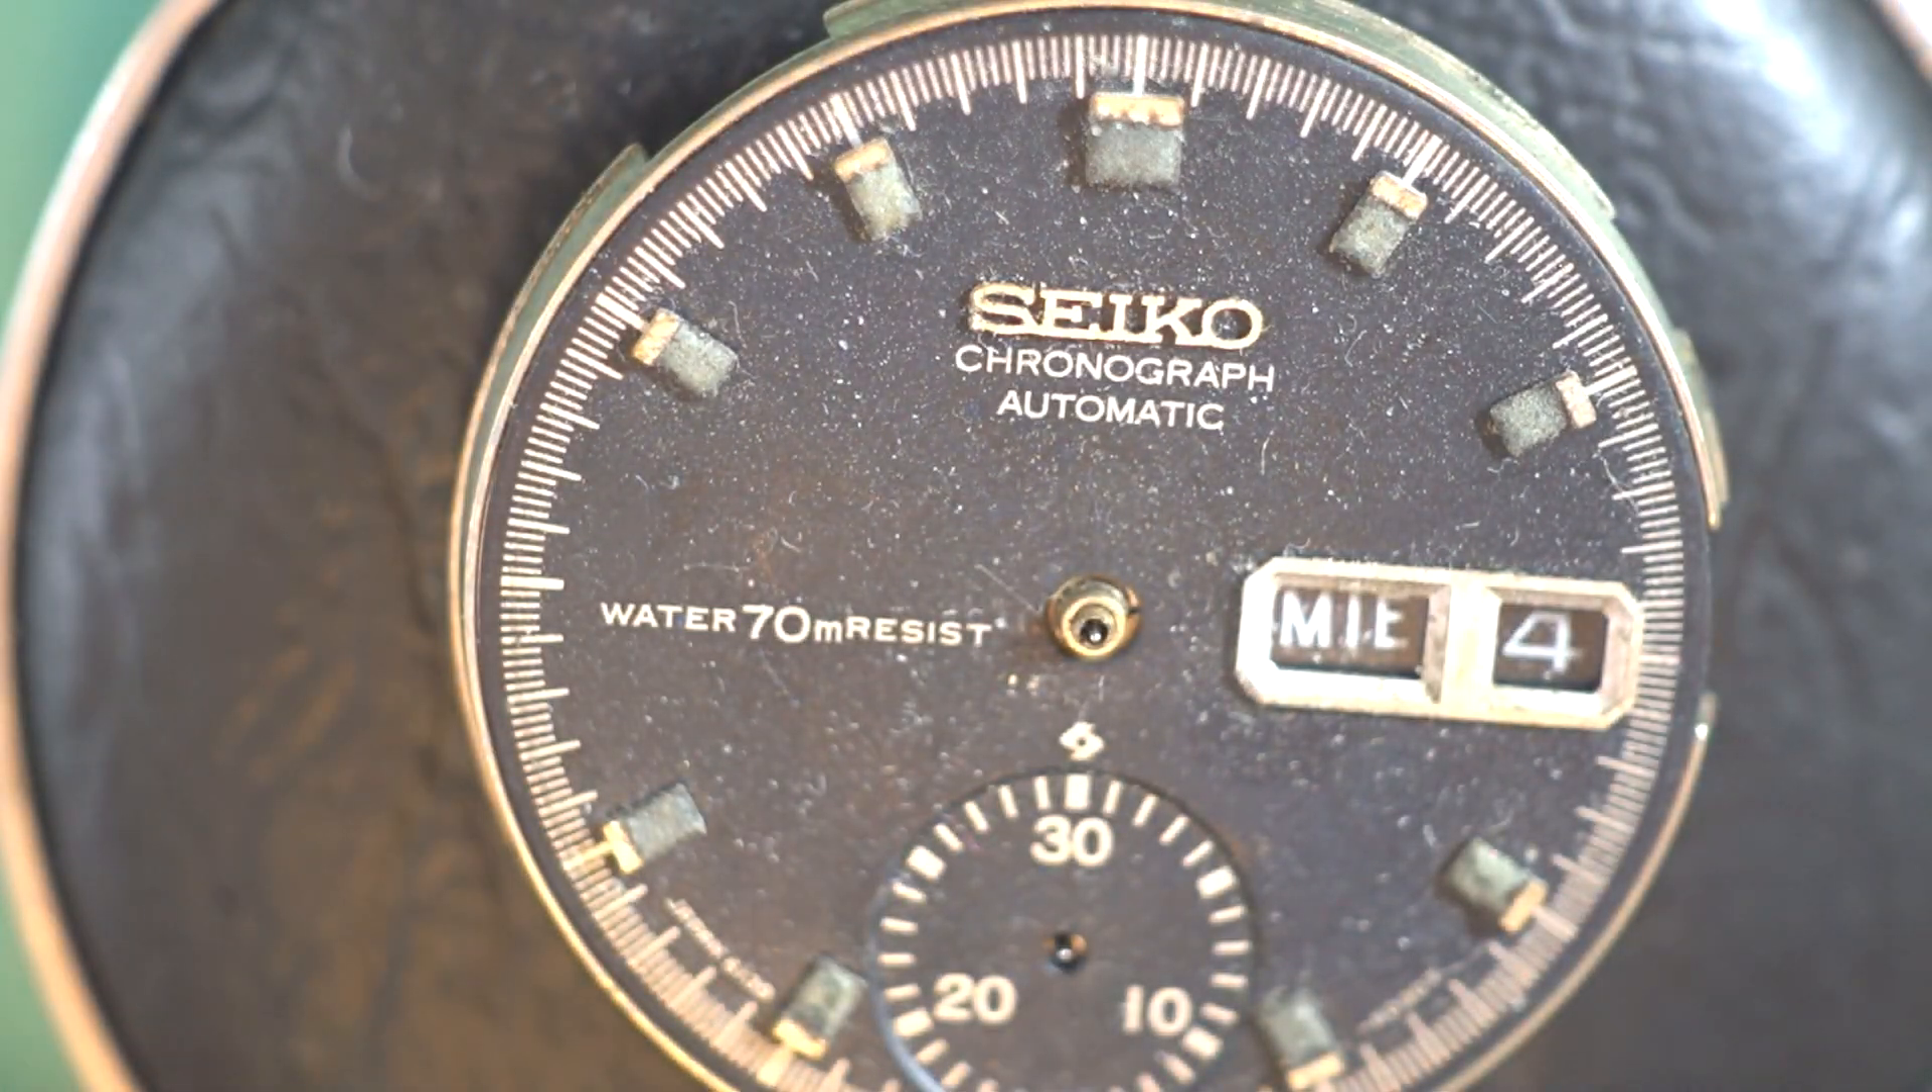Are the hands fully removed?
Yes.